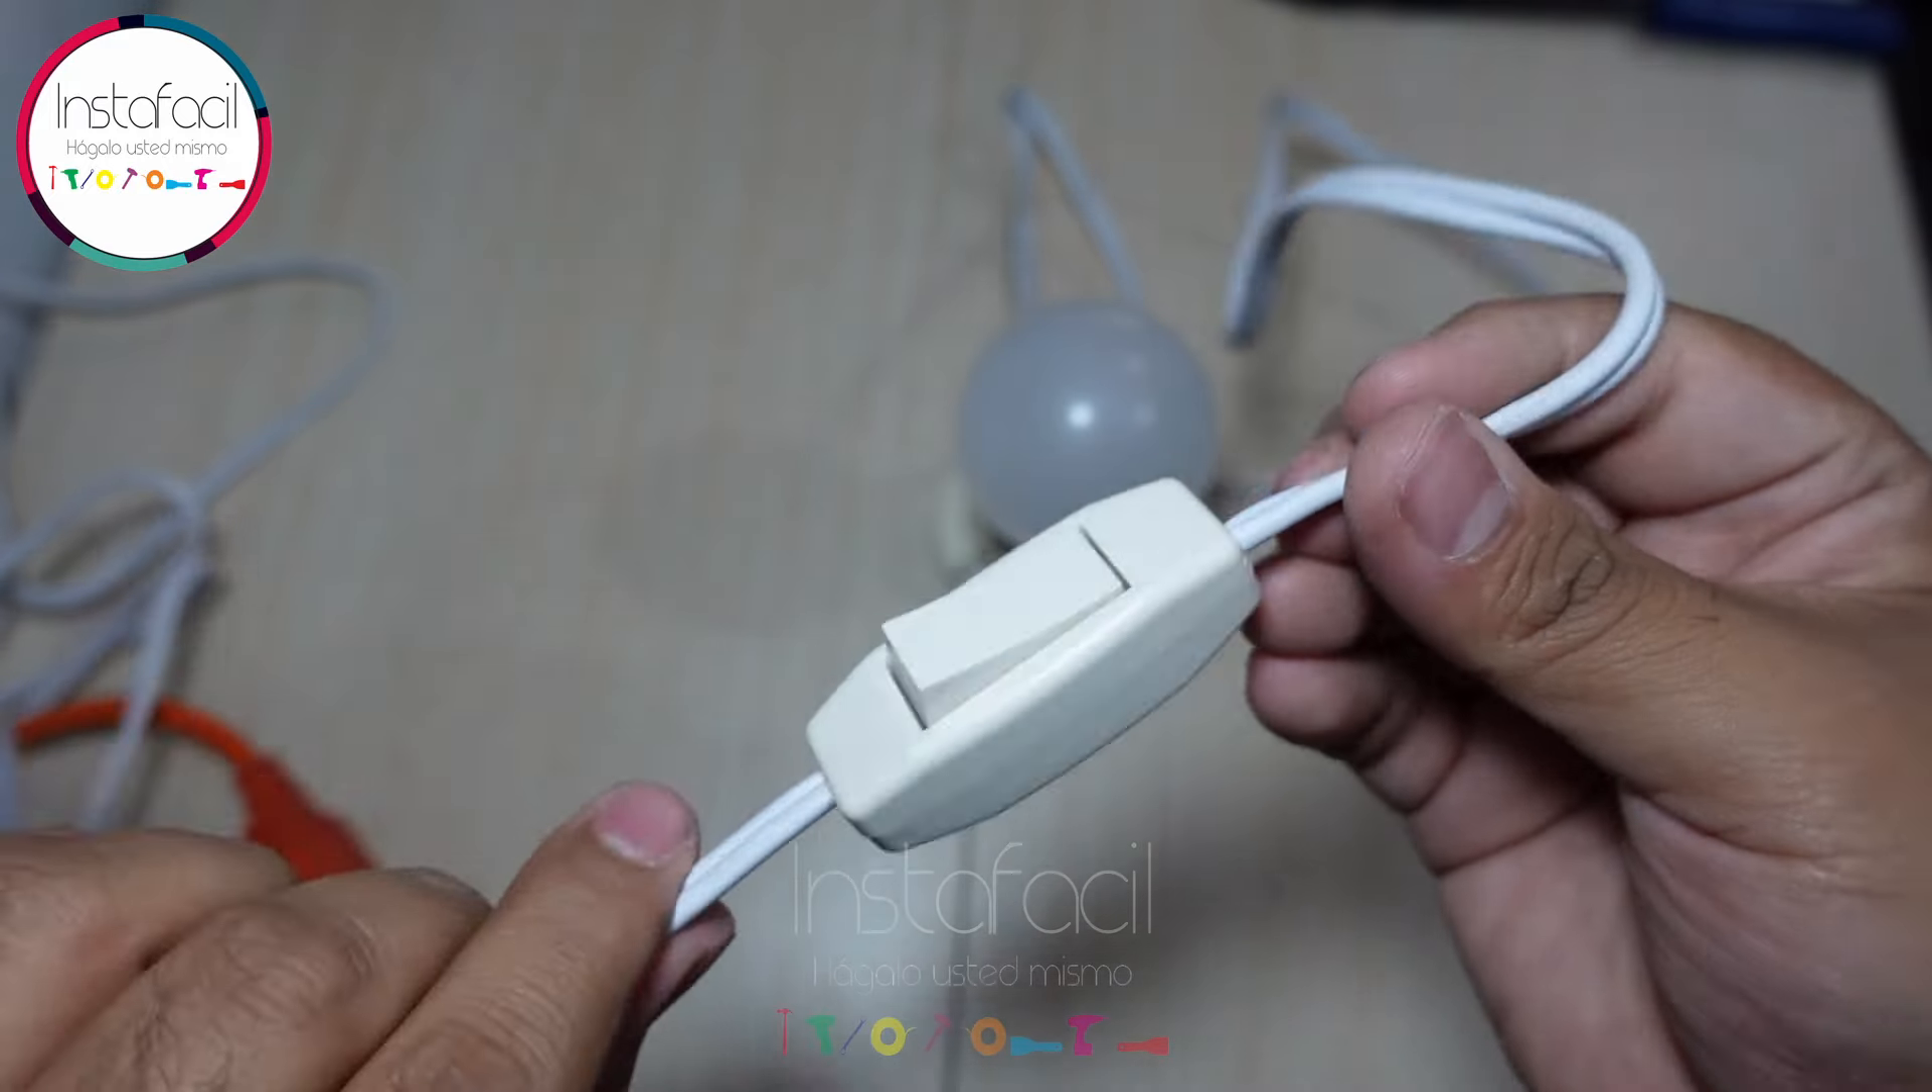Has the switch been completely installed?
Yes.